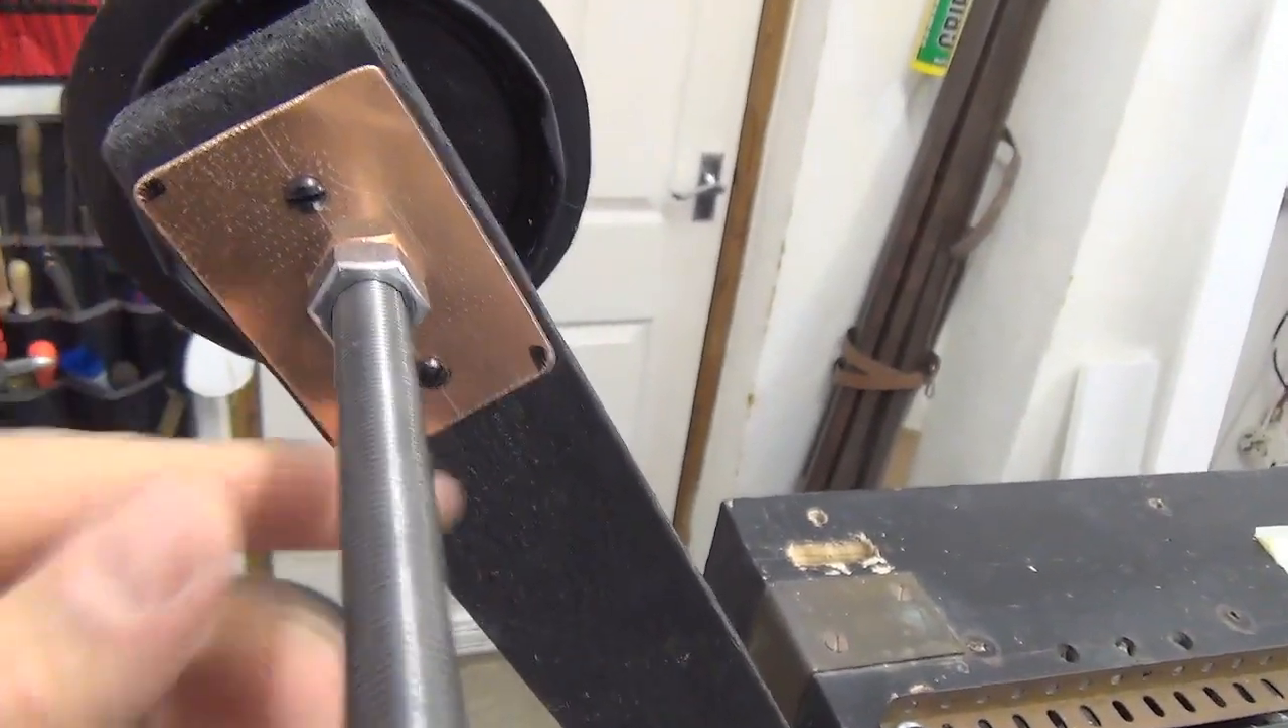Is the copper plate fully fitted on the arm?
Yes.